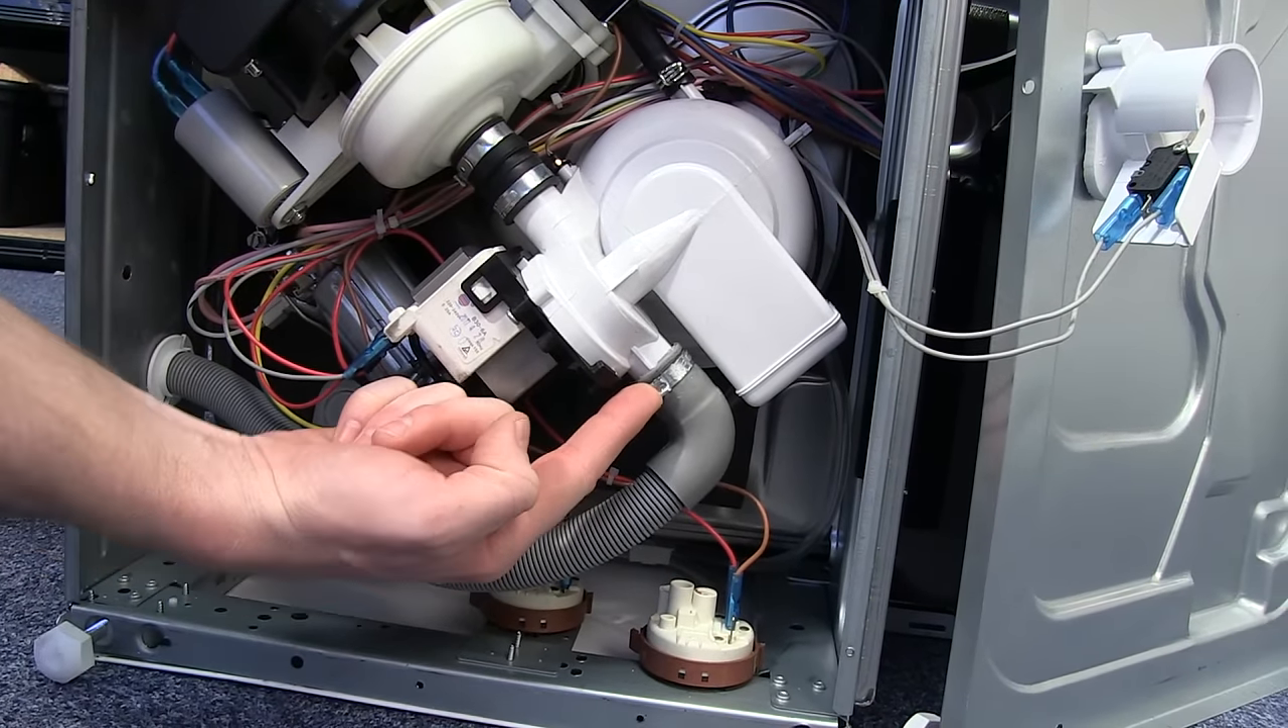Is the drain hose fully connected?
Yes.